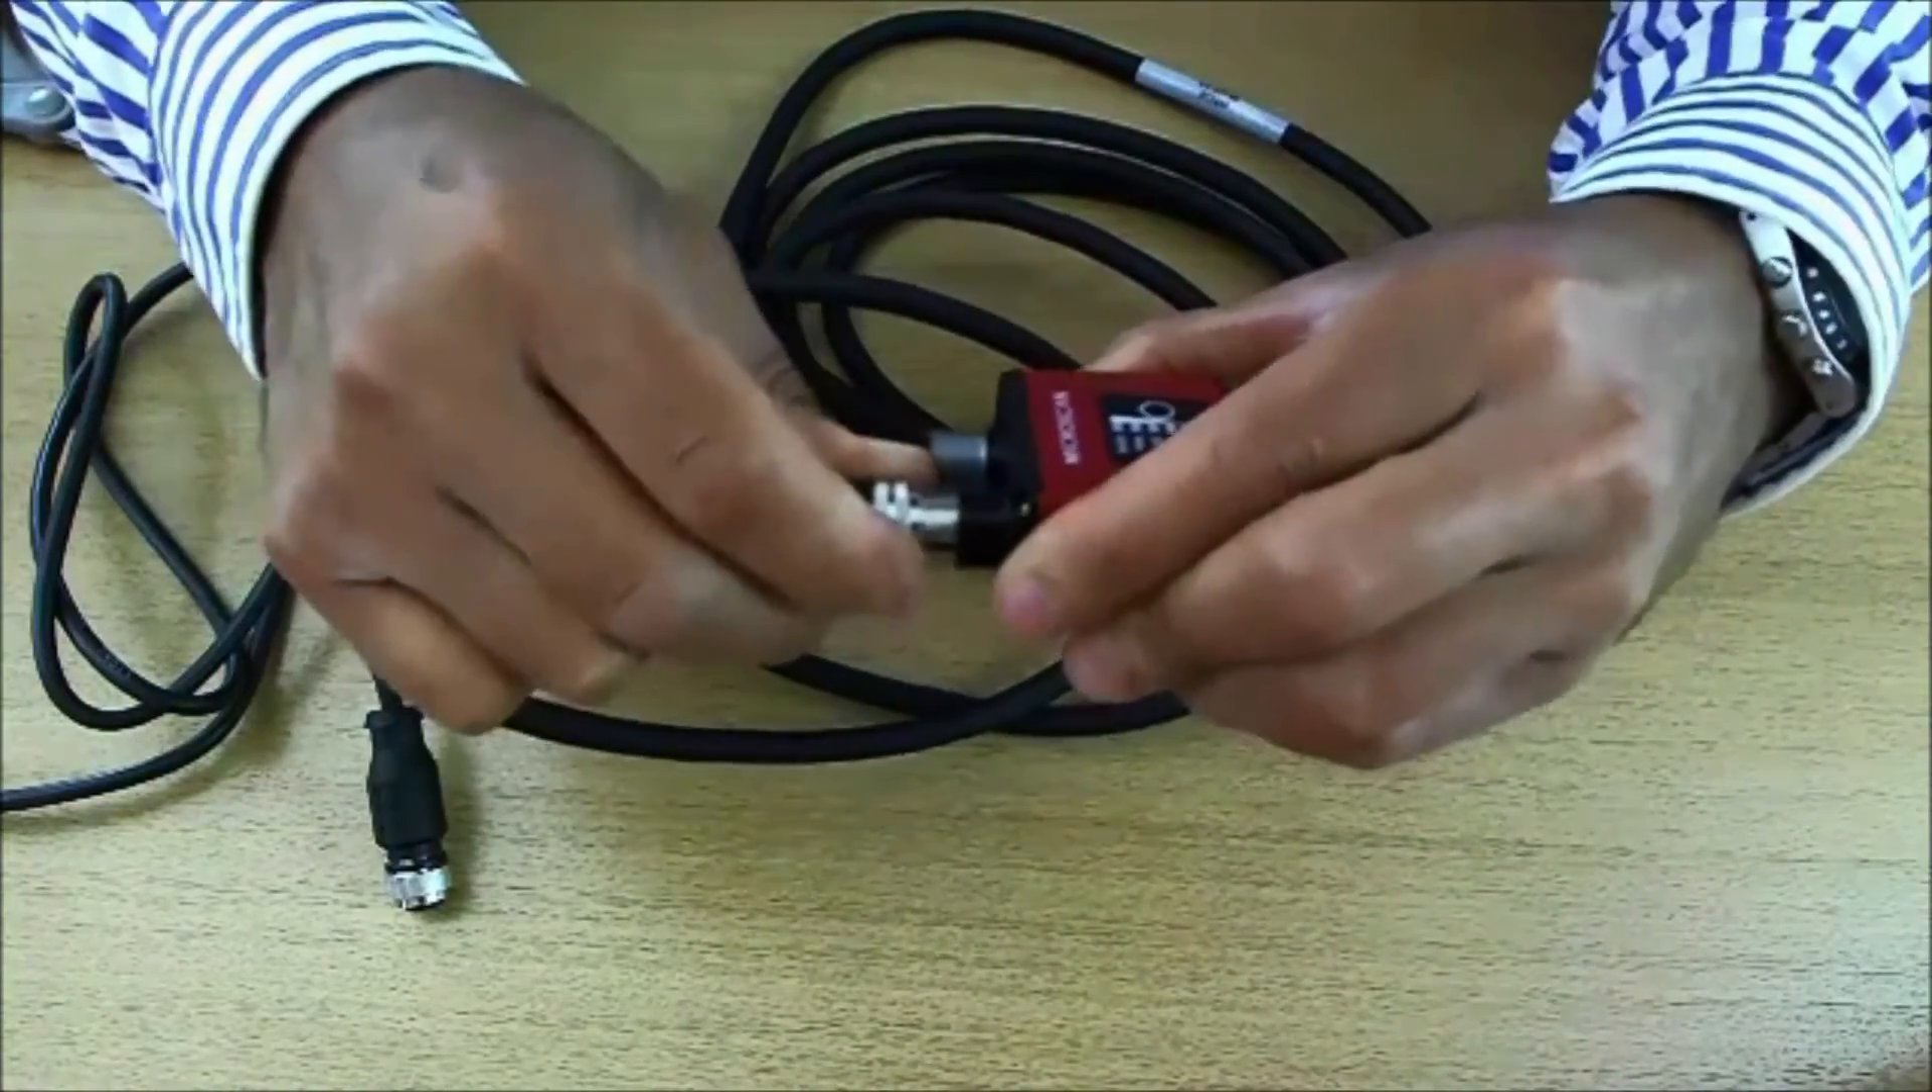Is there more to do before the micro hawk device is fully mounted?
Yes.